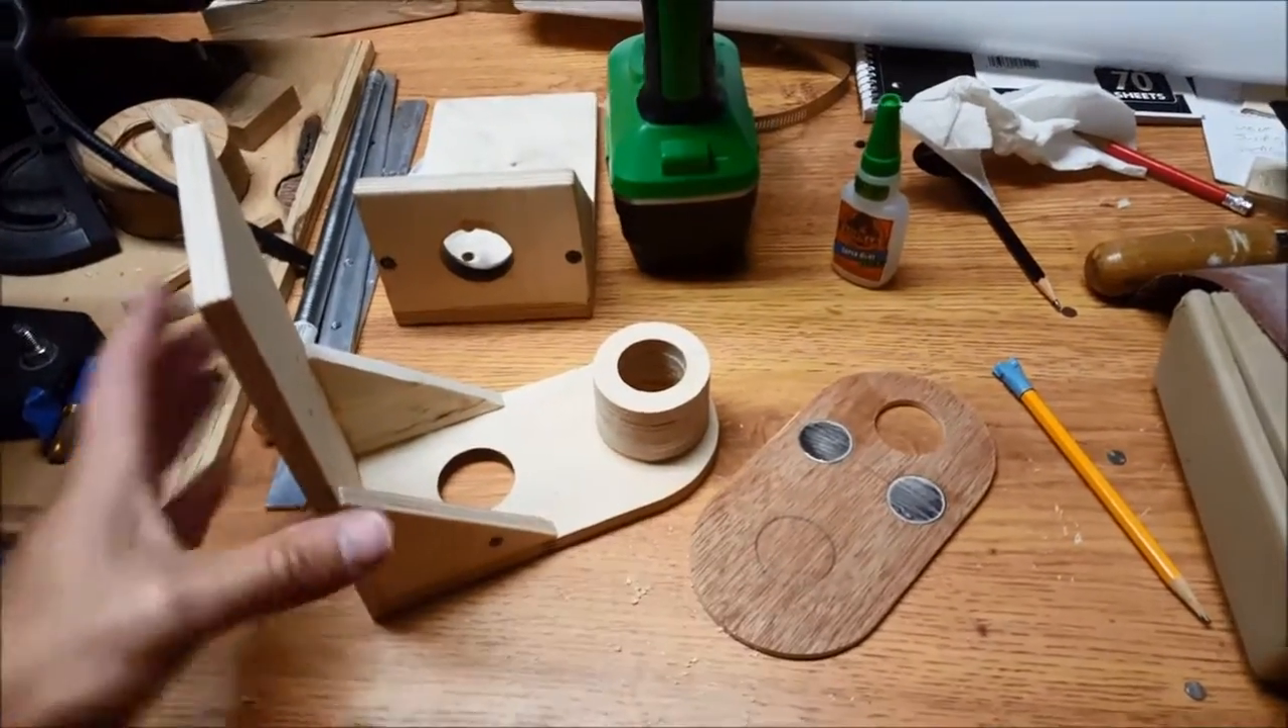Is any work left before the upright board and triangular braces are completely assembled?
No.